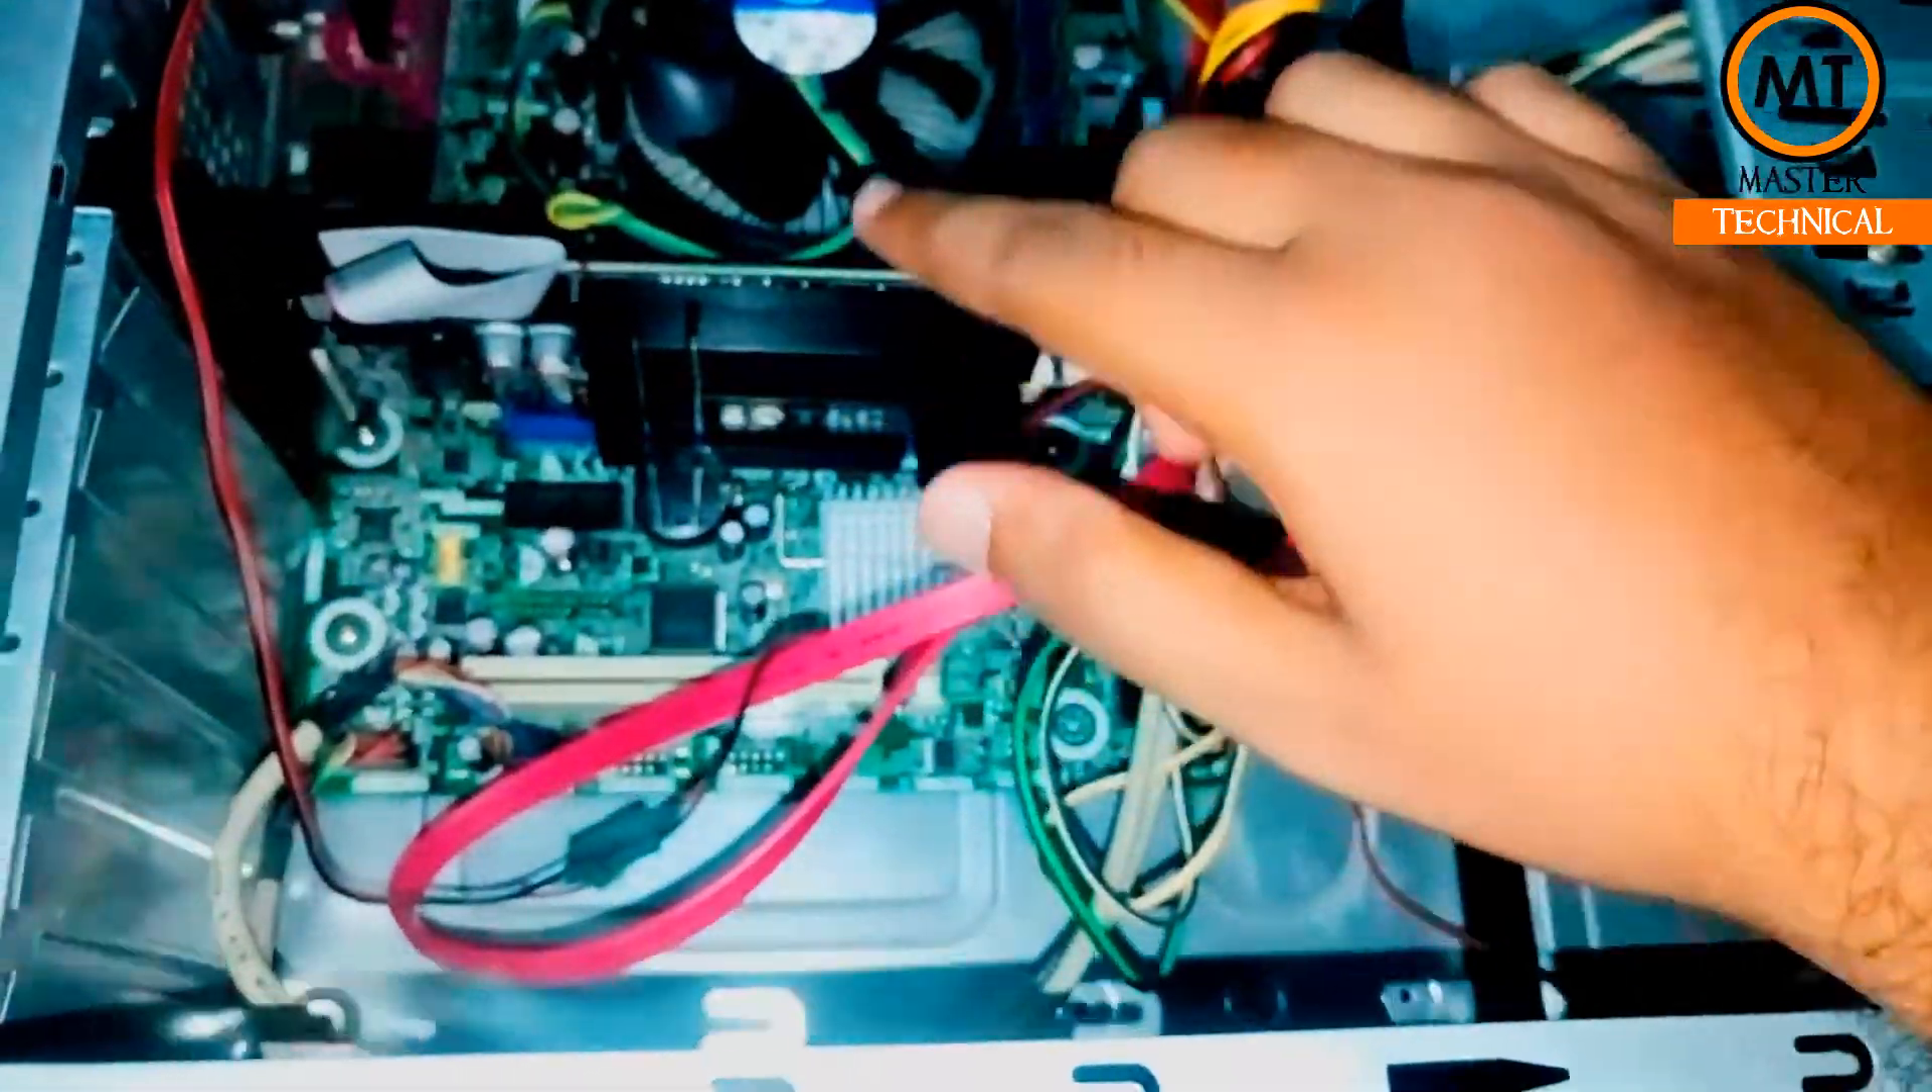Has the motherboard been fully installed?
Yes.